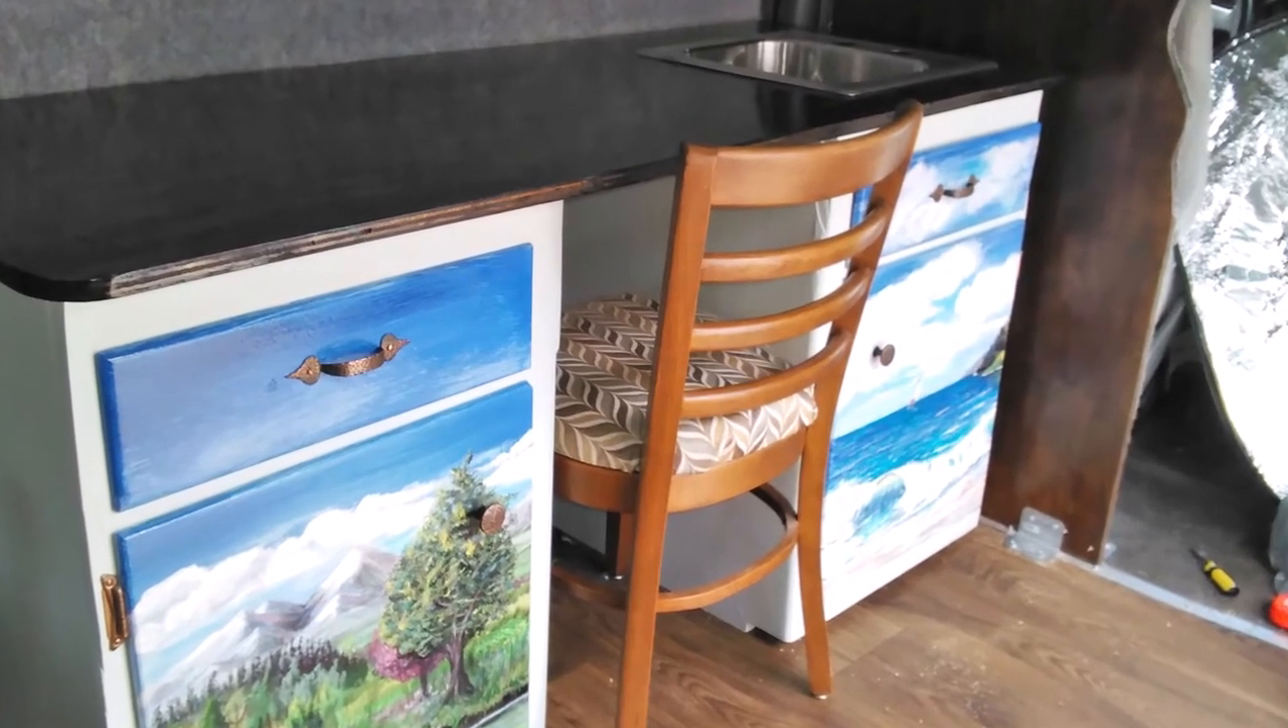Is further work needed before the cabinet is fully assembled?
No.